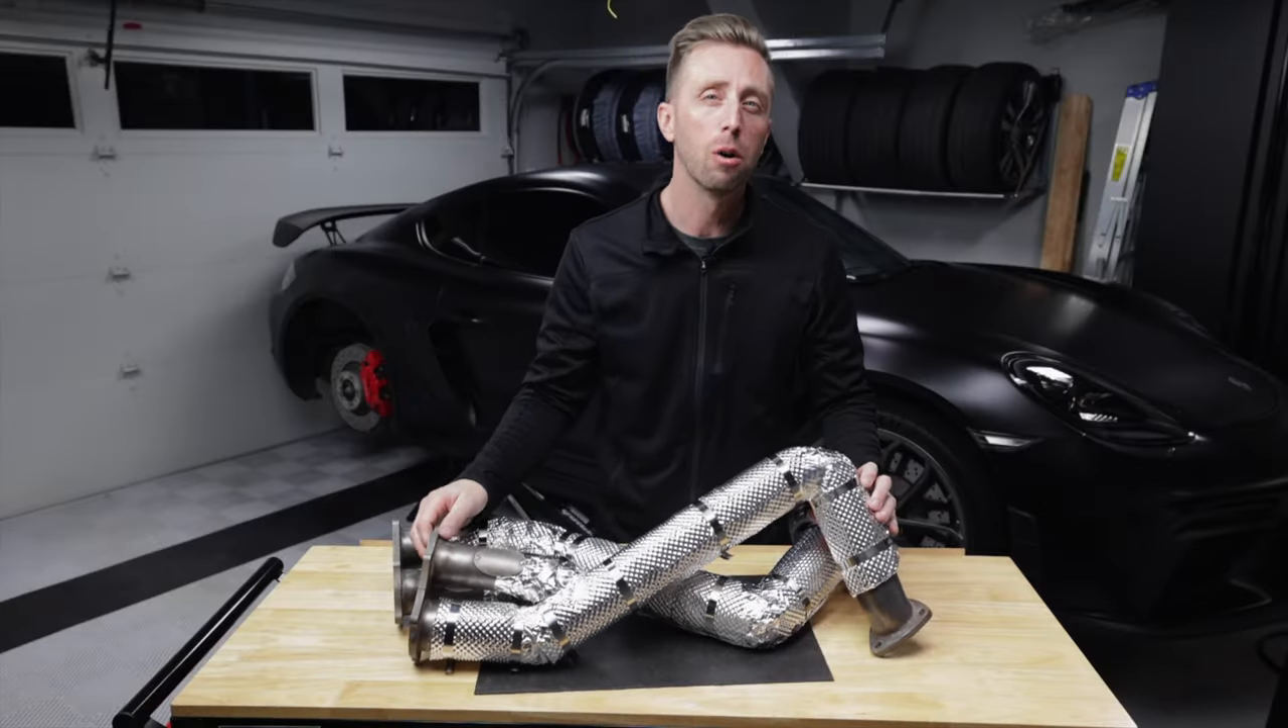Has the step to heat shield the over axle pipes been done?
Yes.